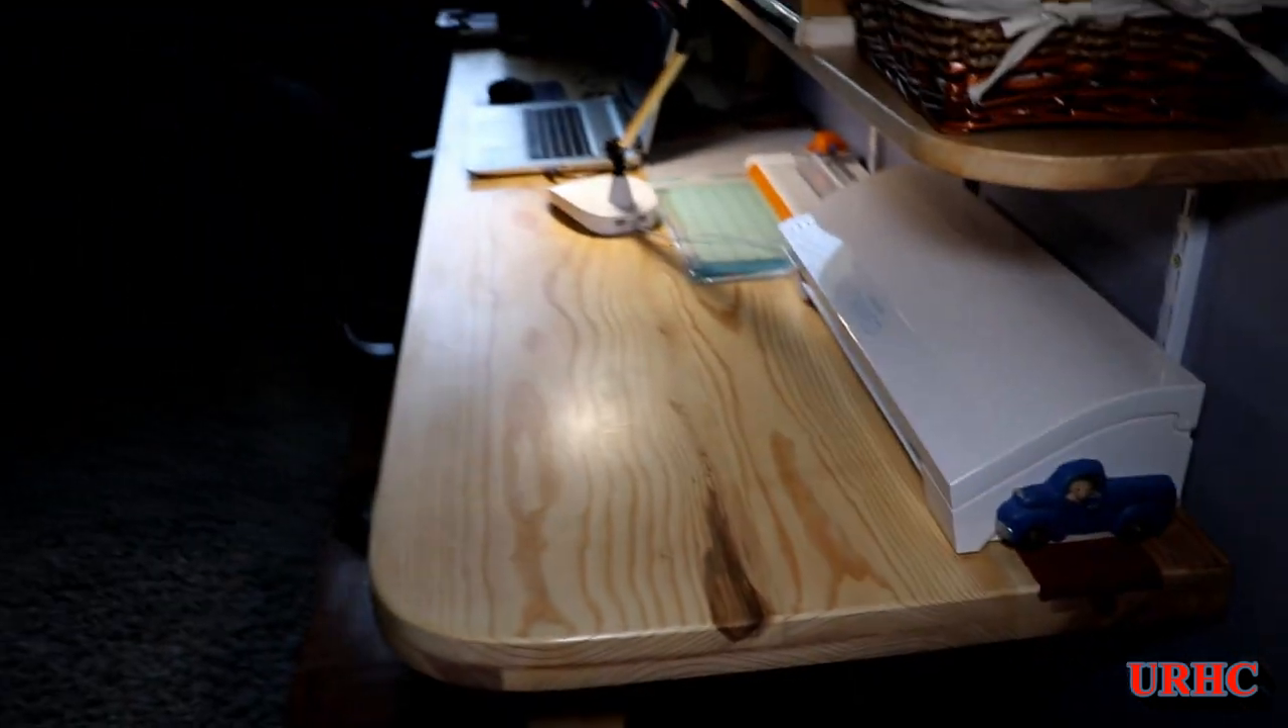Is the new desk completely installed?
Yes.